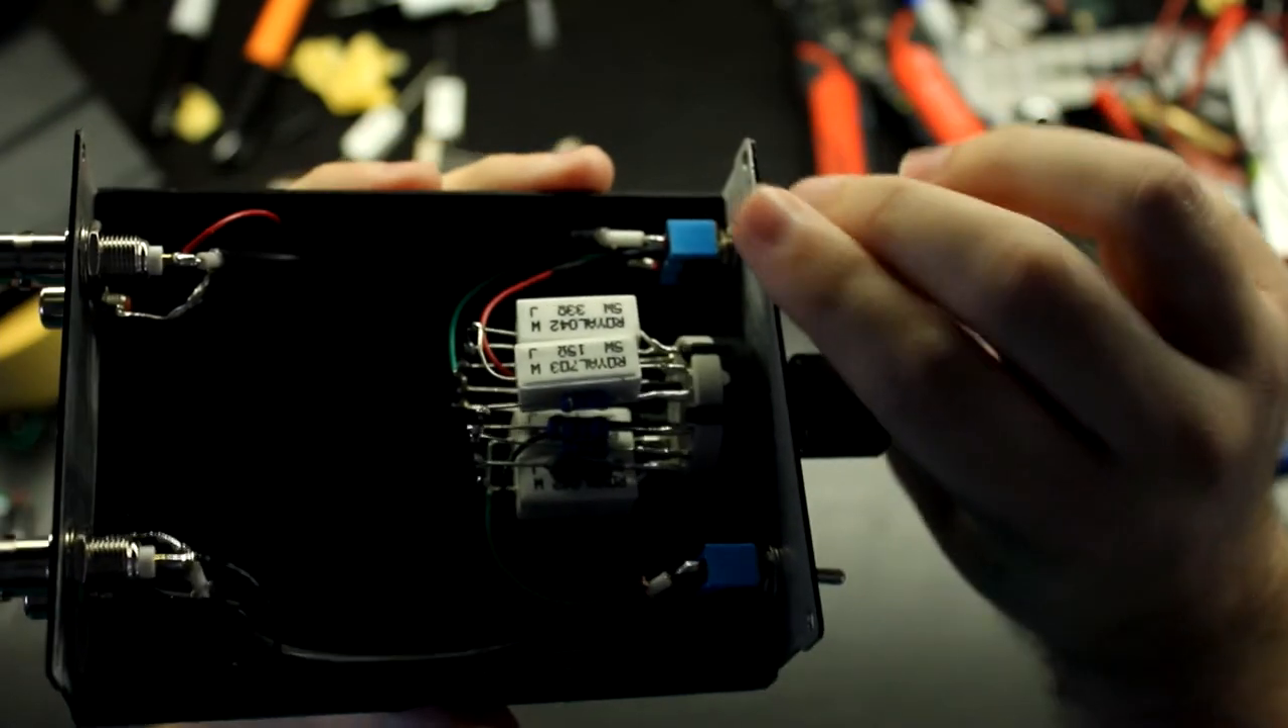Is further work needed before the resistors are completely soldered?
No.